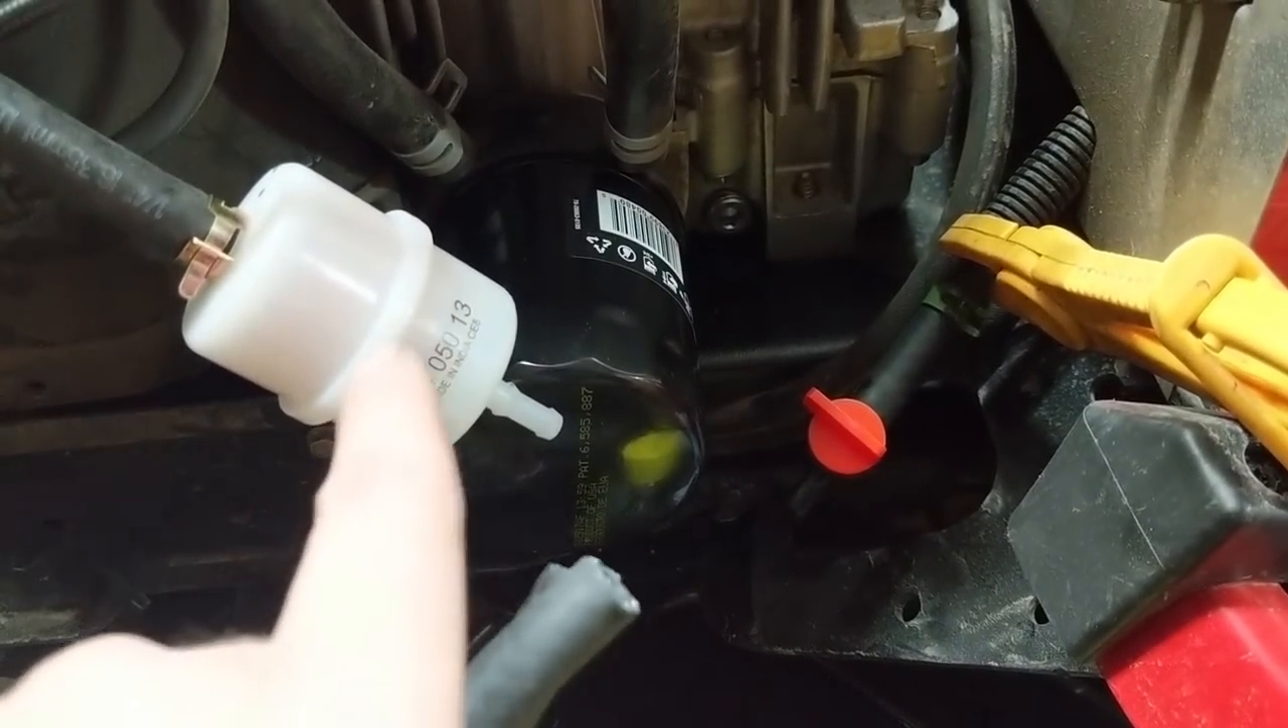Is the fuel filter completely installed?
No.